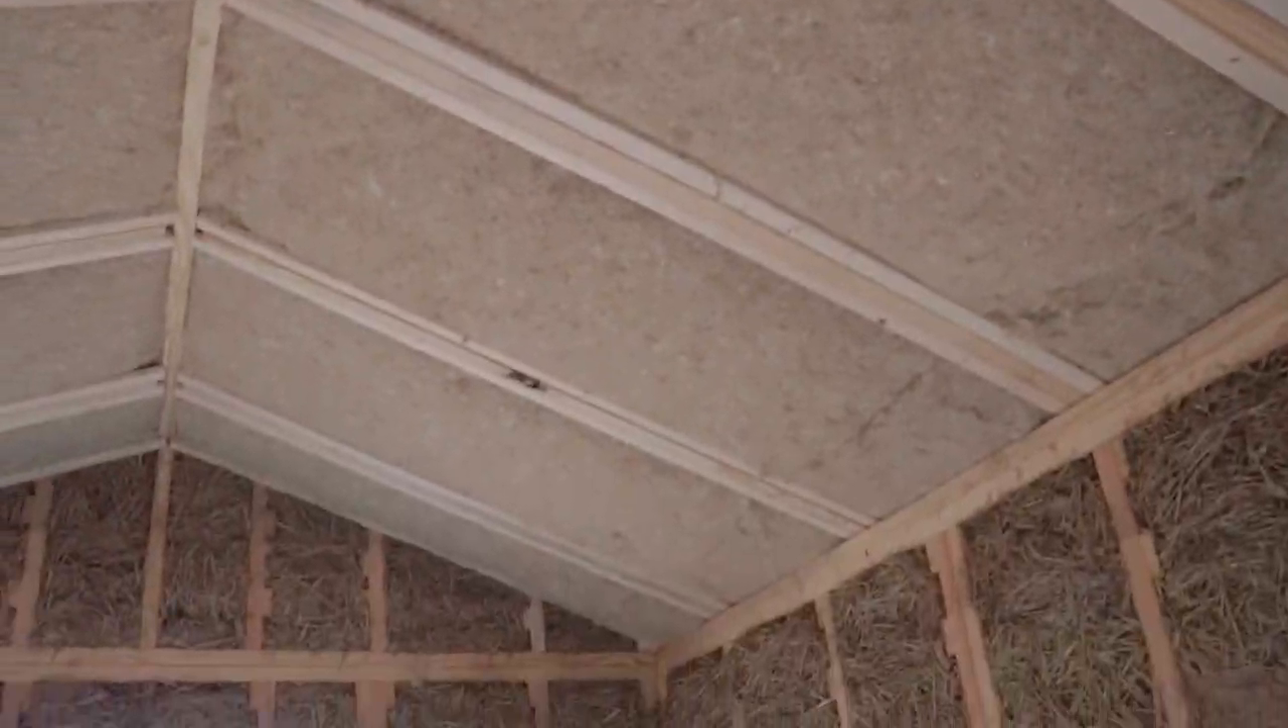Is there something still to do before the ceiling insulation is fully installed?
No.